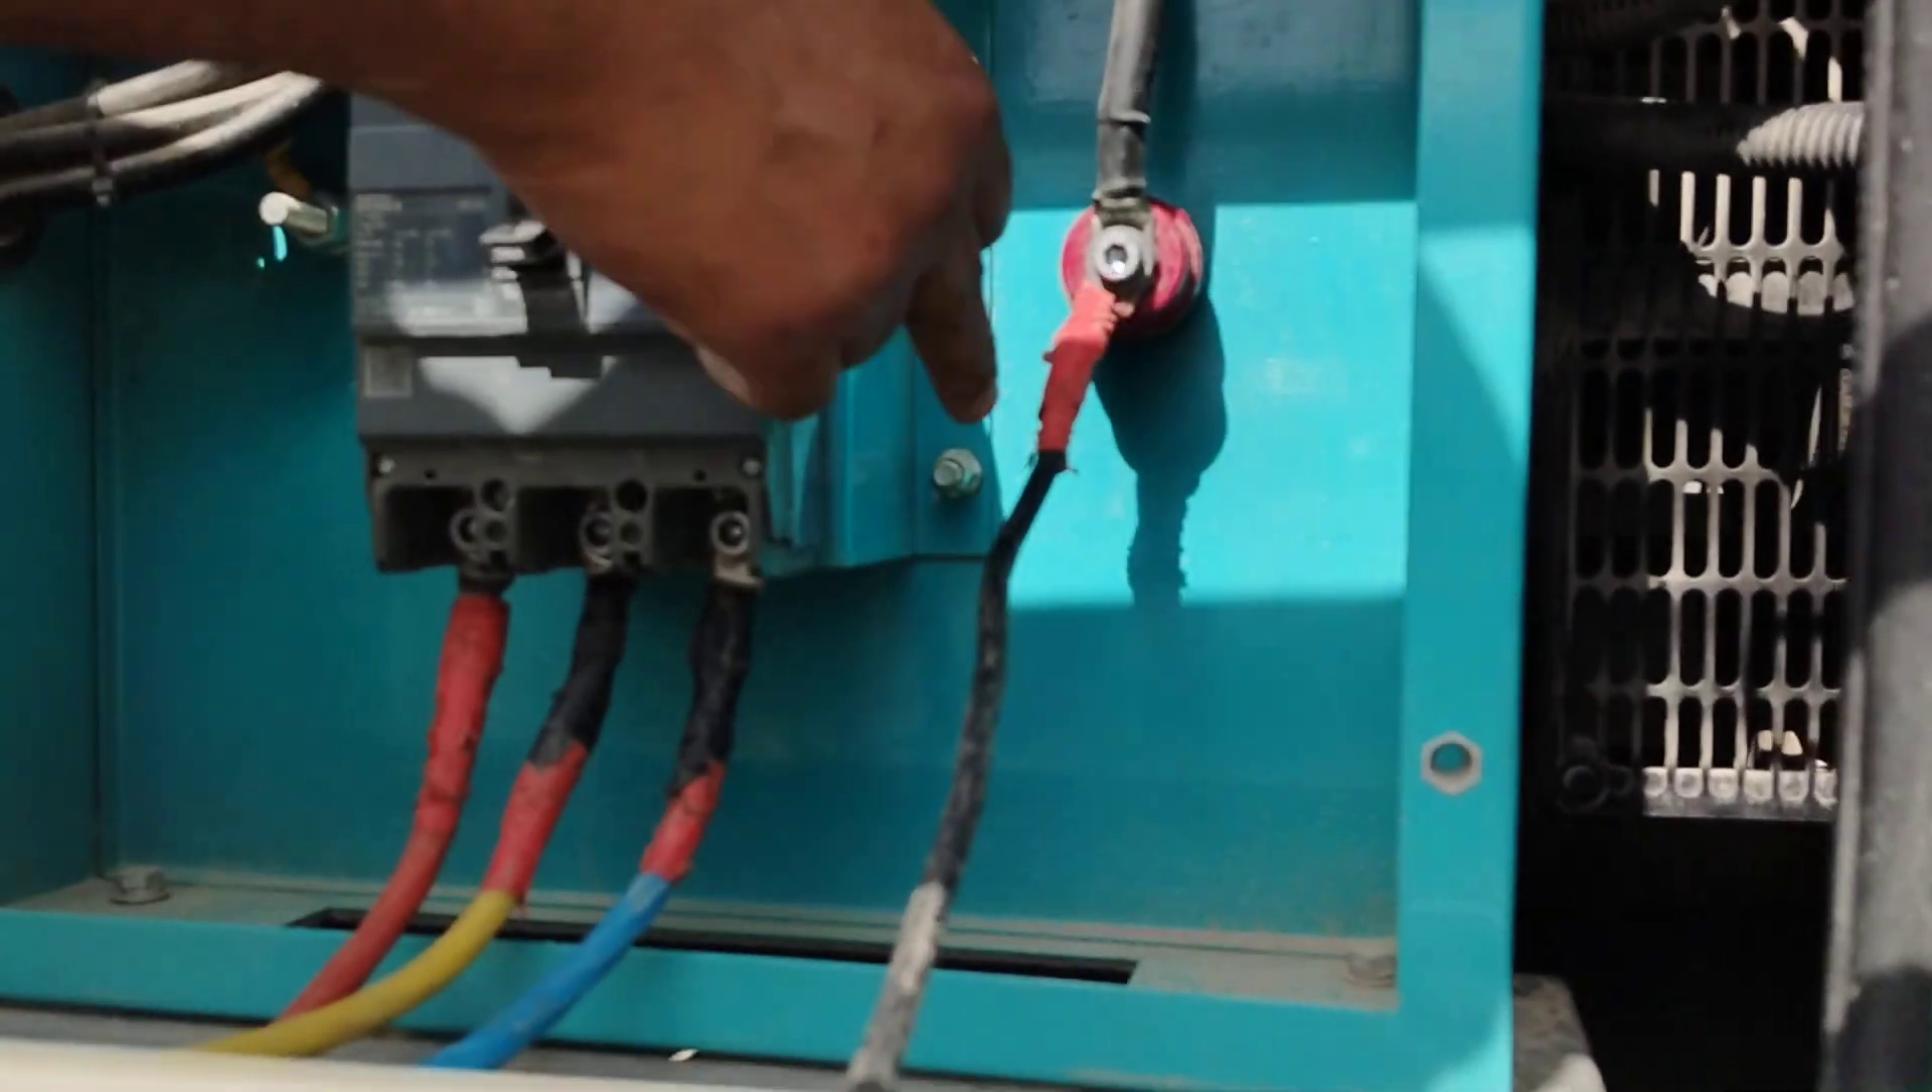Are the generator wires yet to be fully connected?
No.